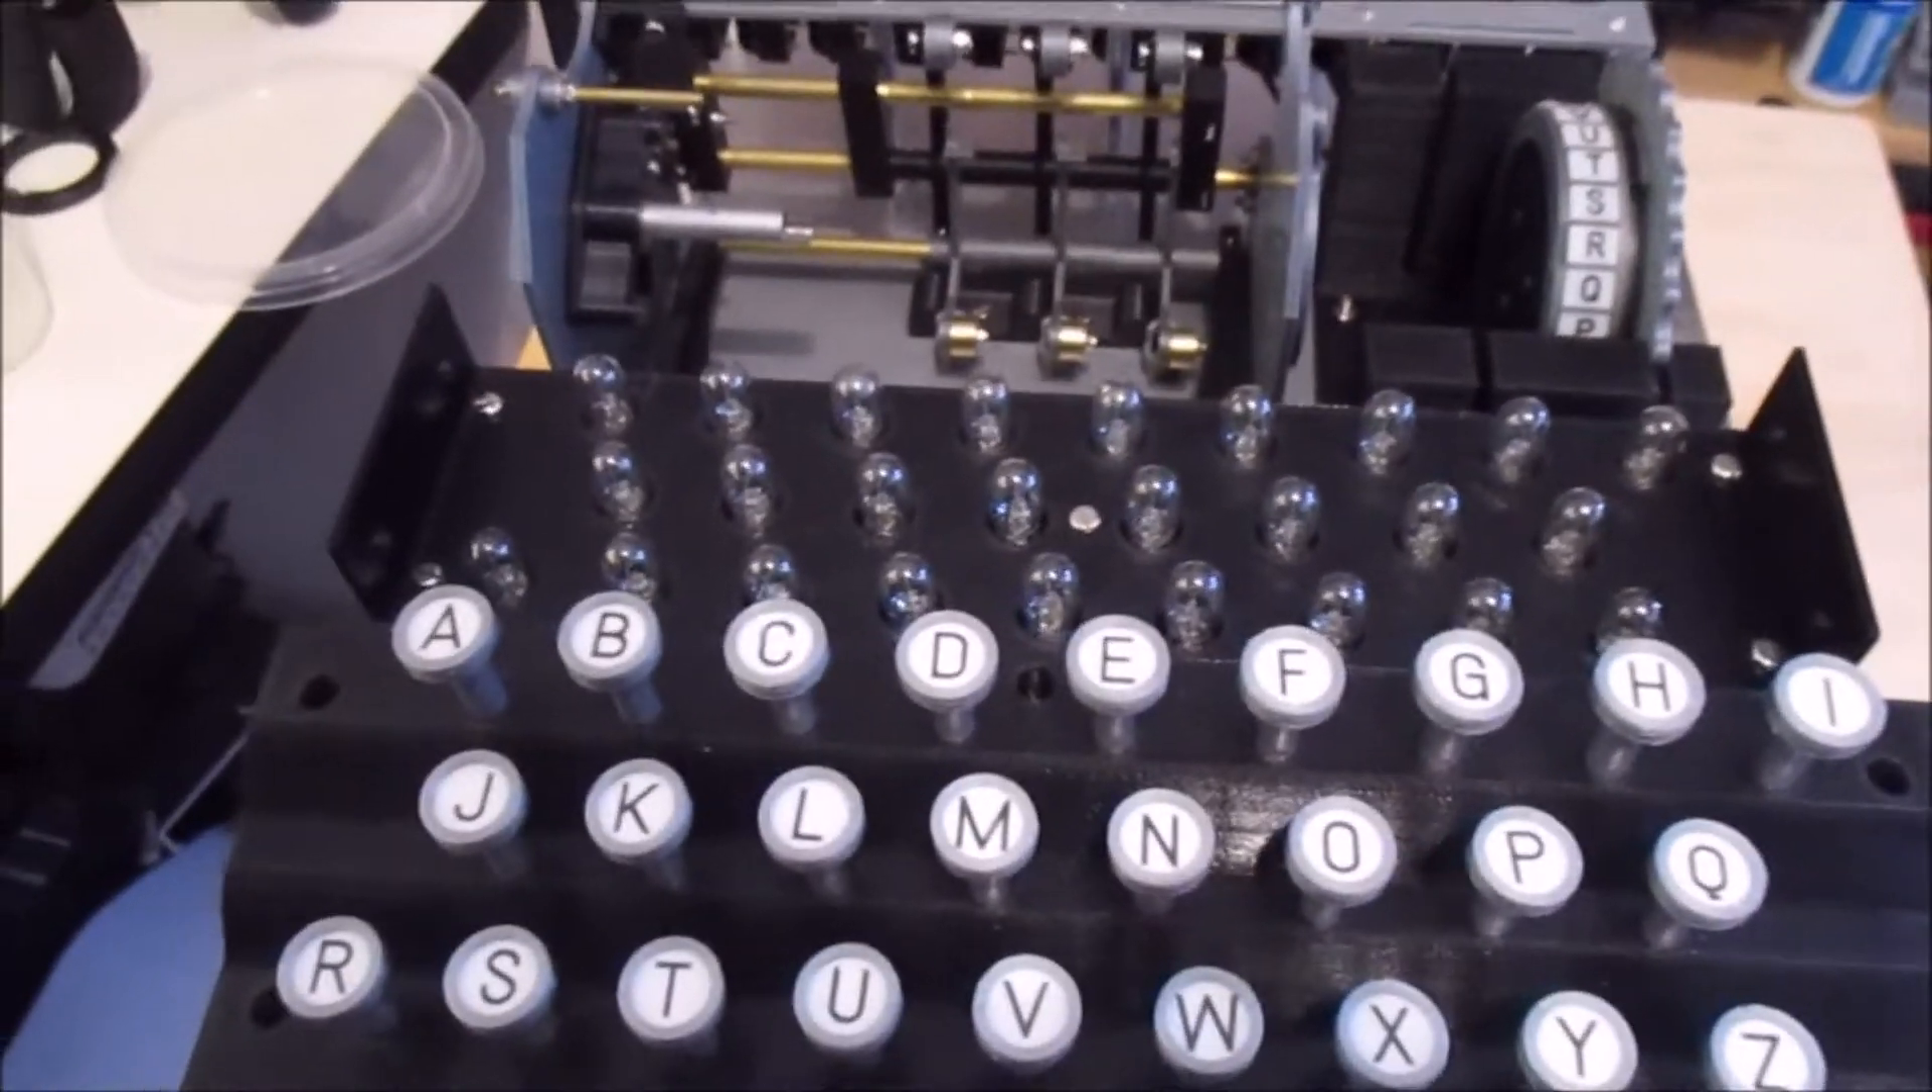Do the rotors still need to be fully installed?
Yes.